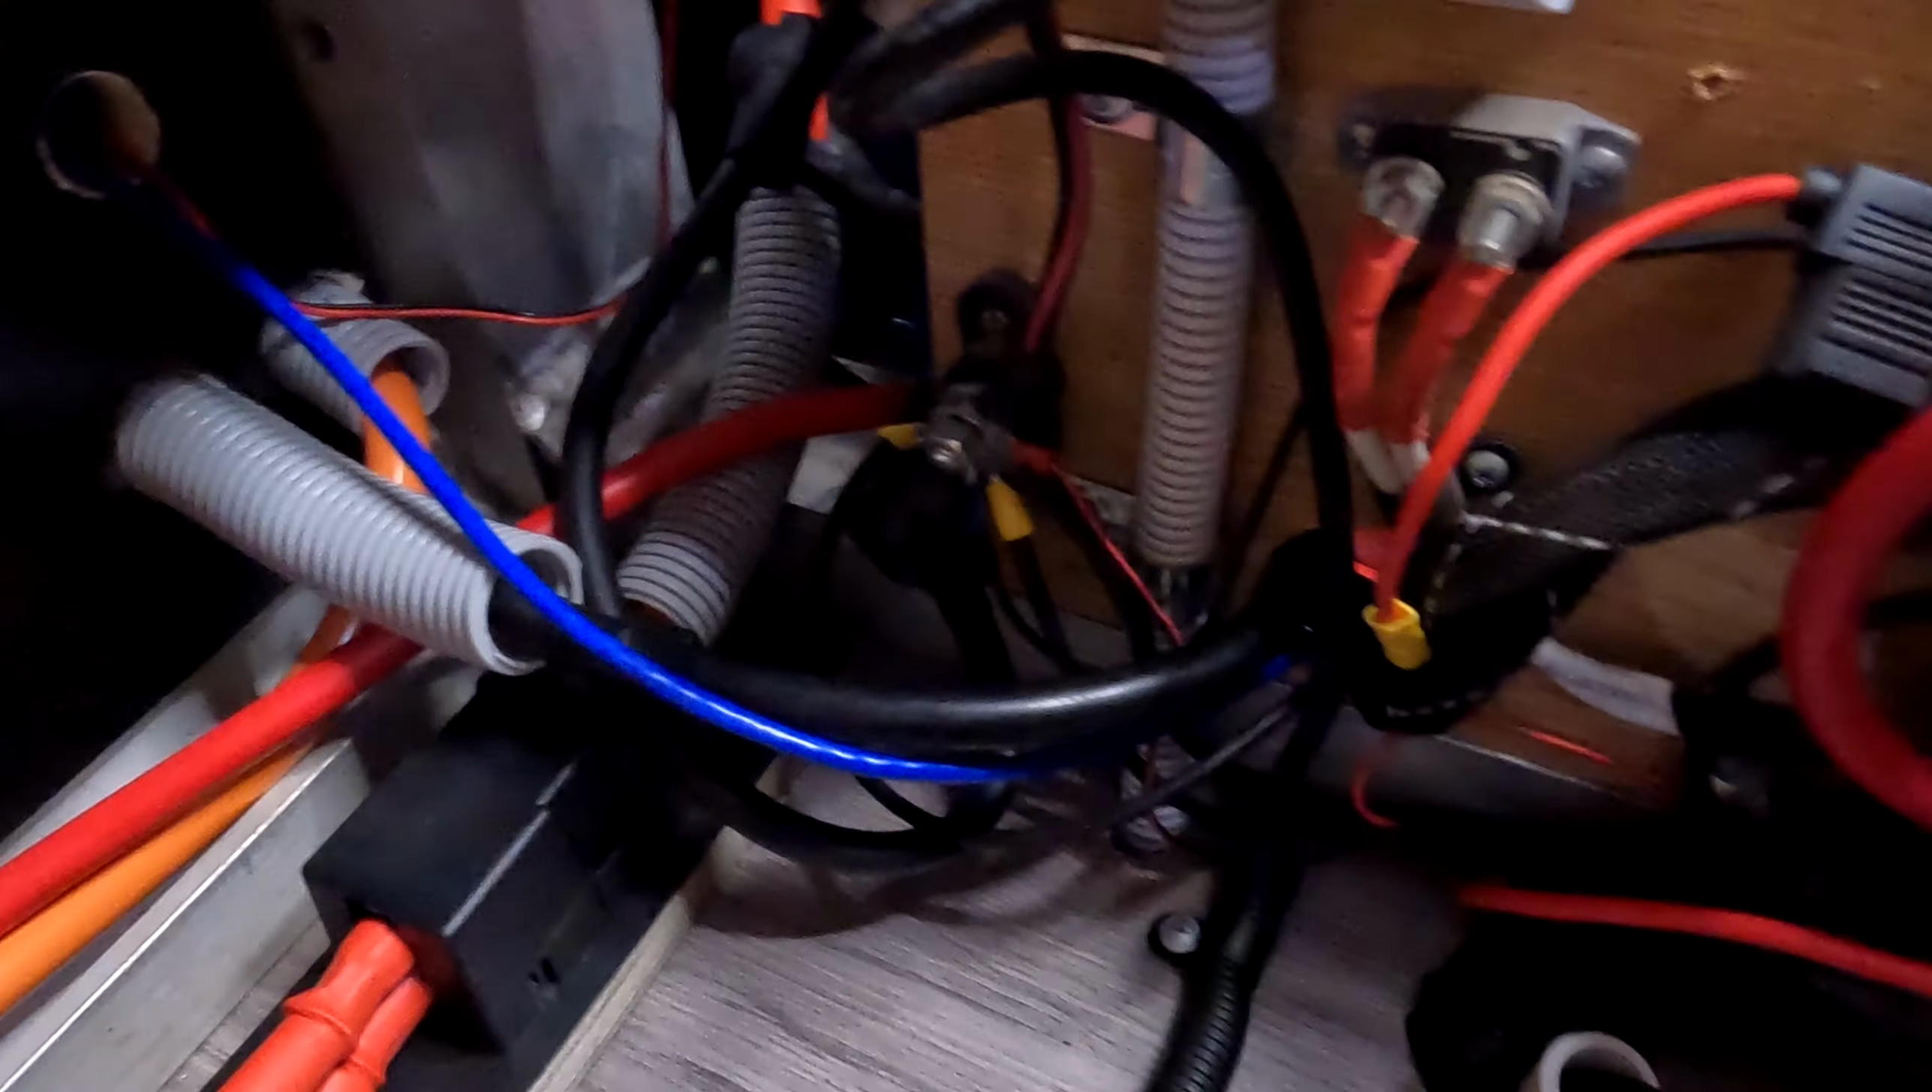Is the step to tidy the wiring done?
No.